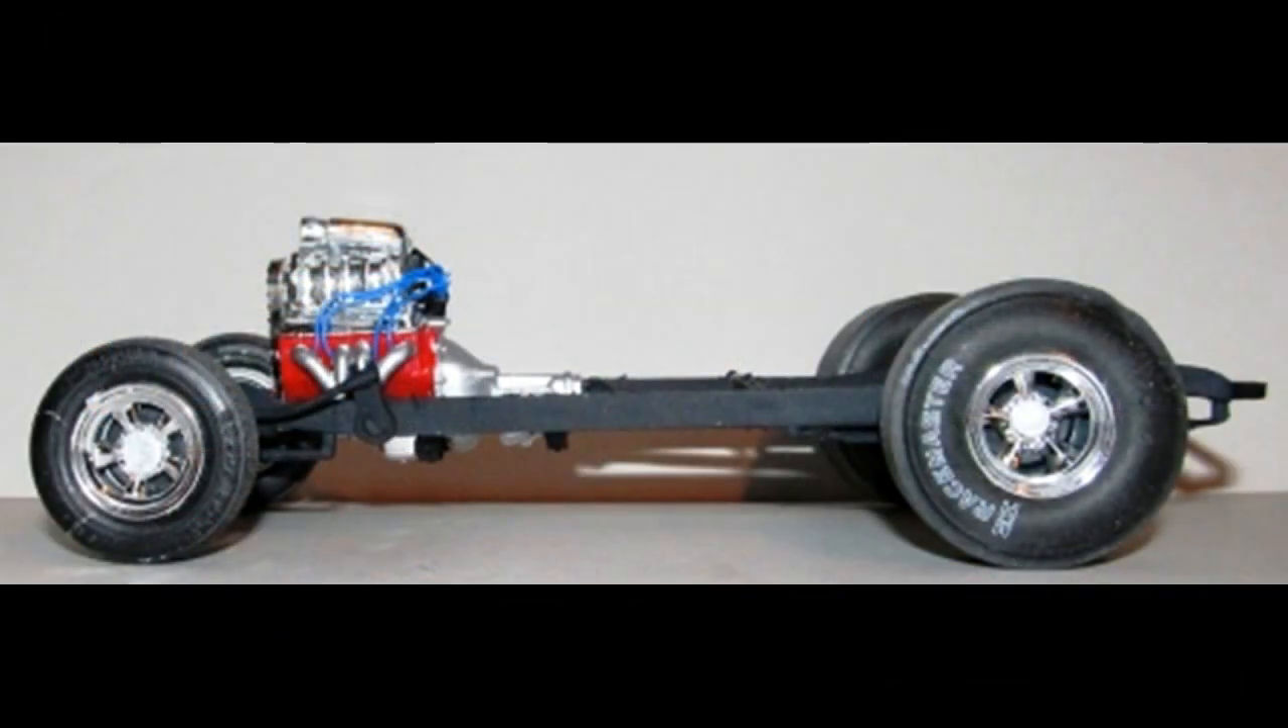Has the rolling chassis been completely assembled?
Yes.